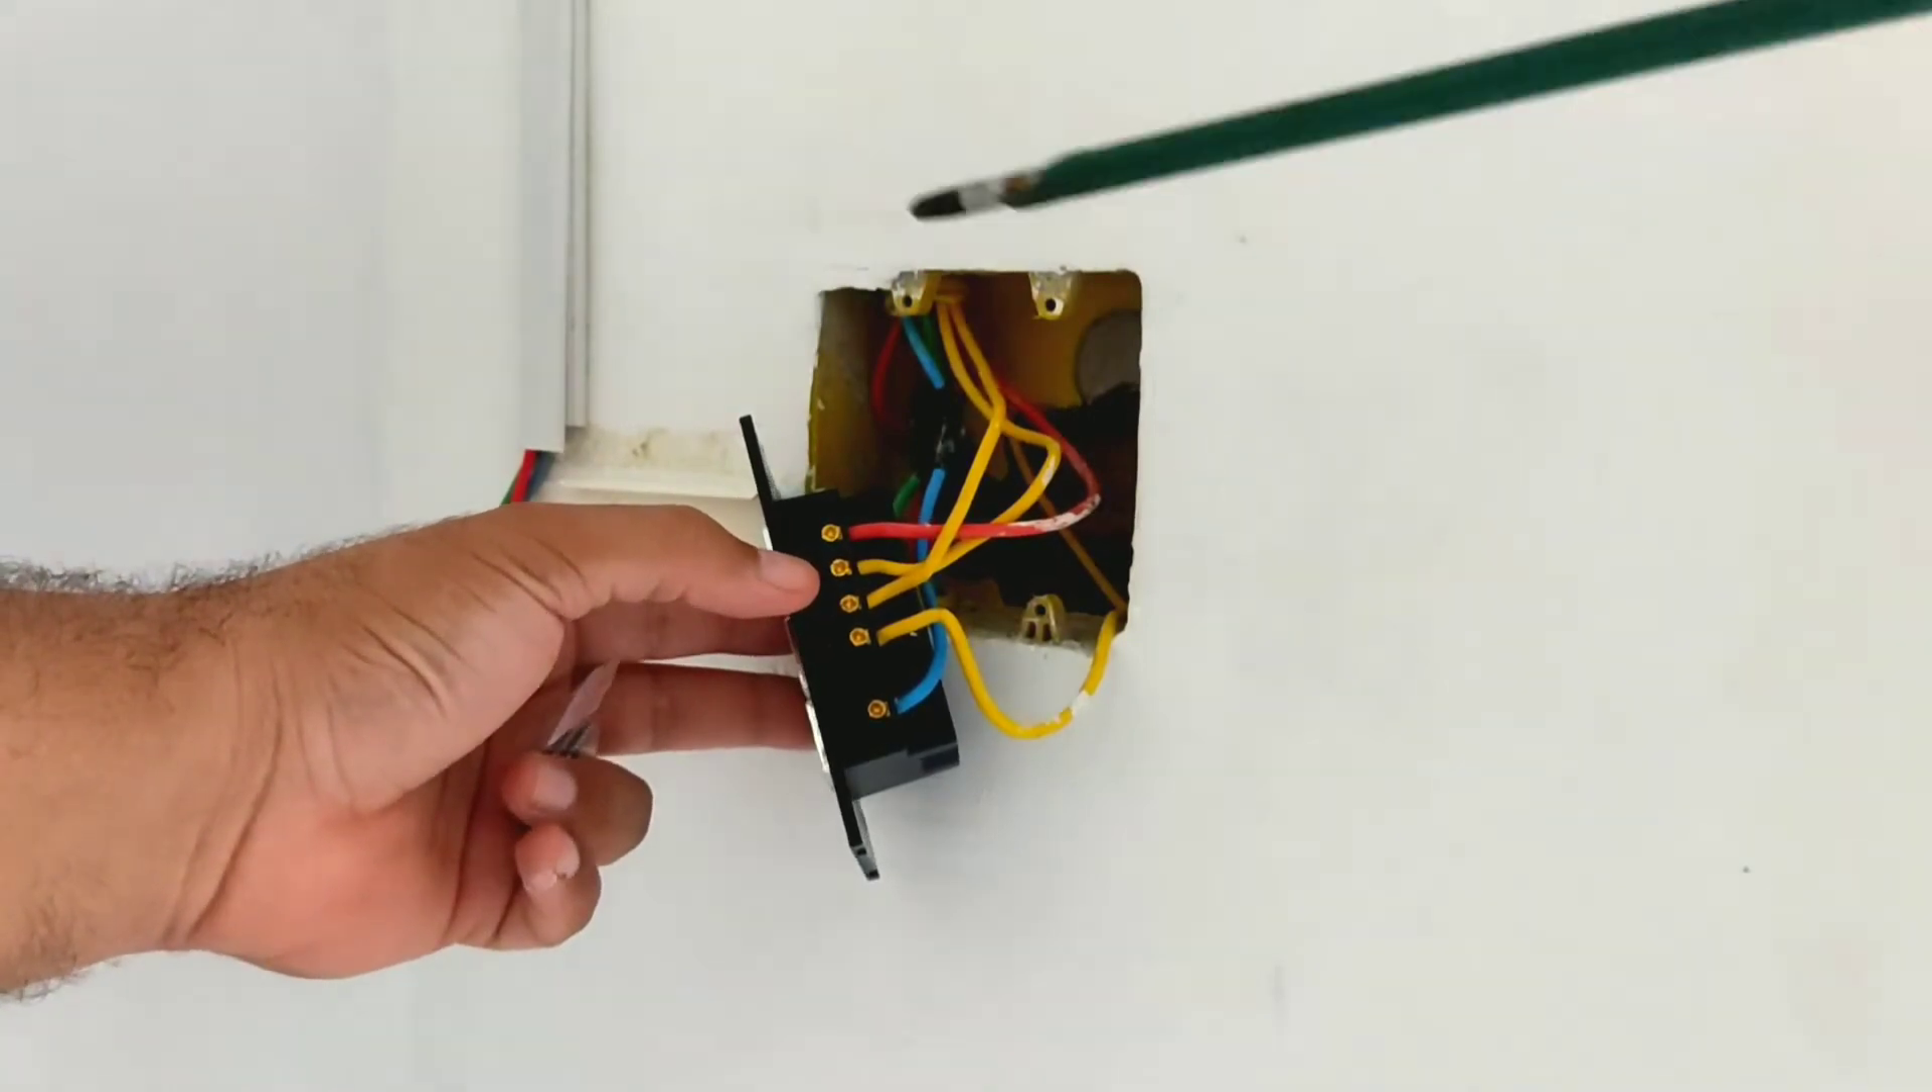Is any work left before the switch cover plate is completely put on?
Yes.